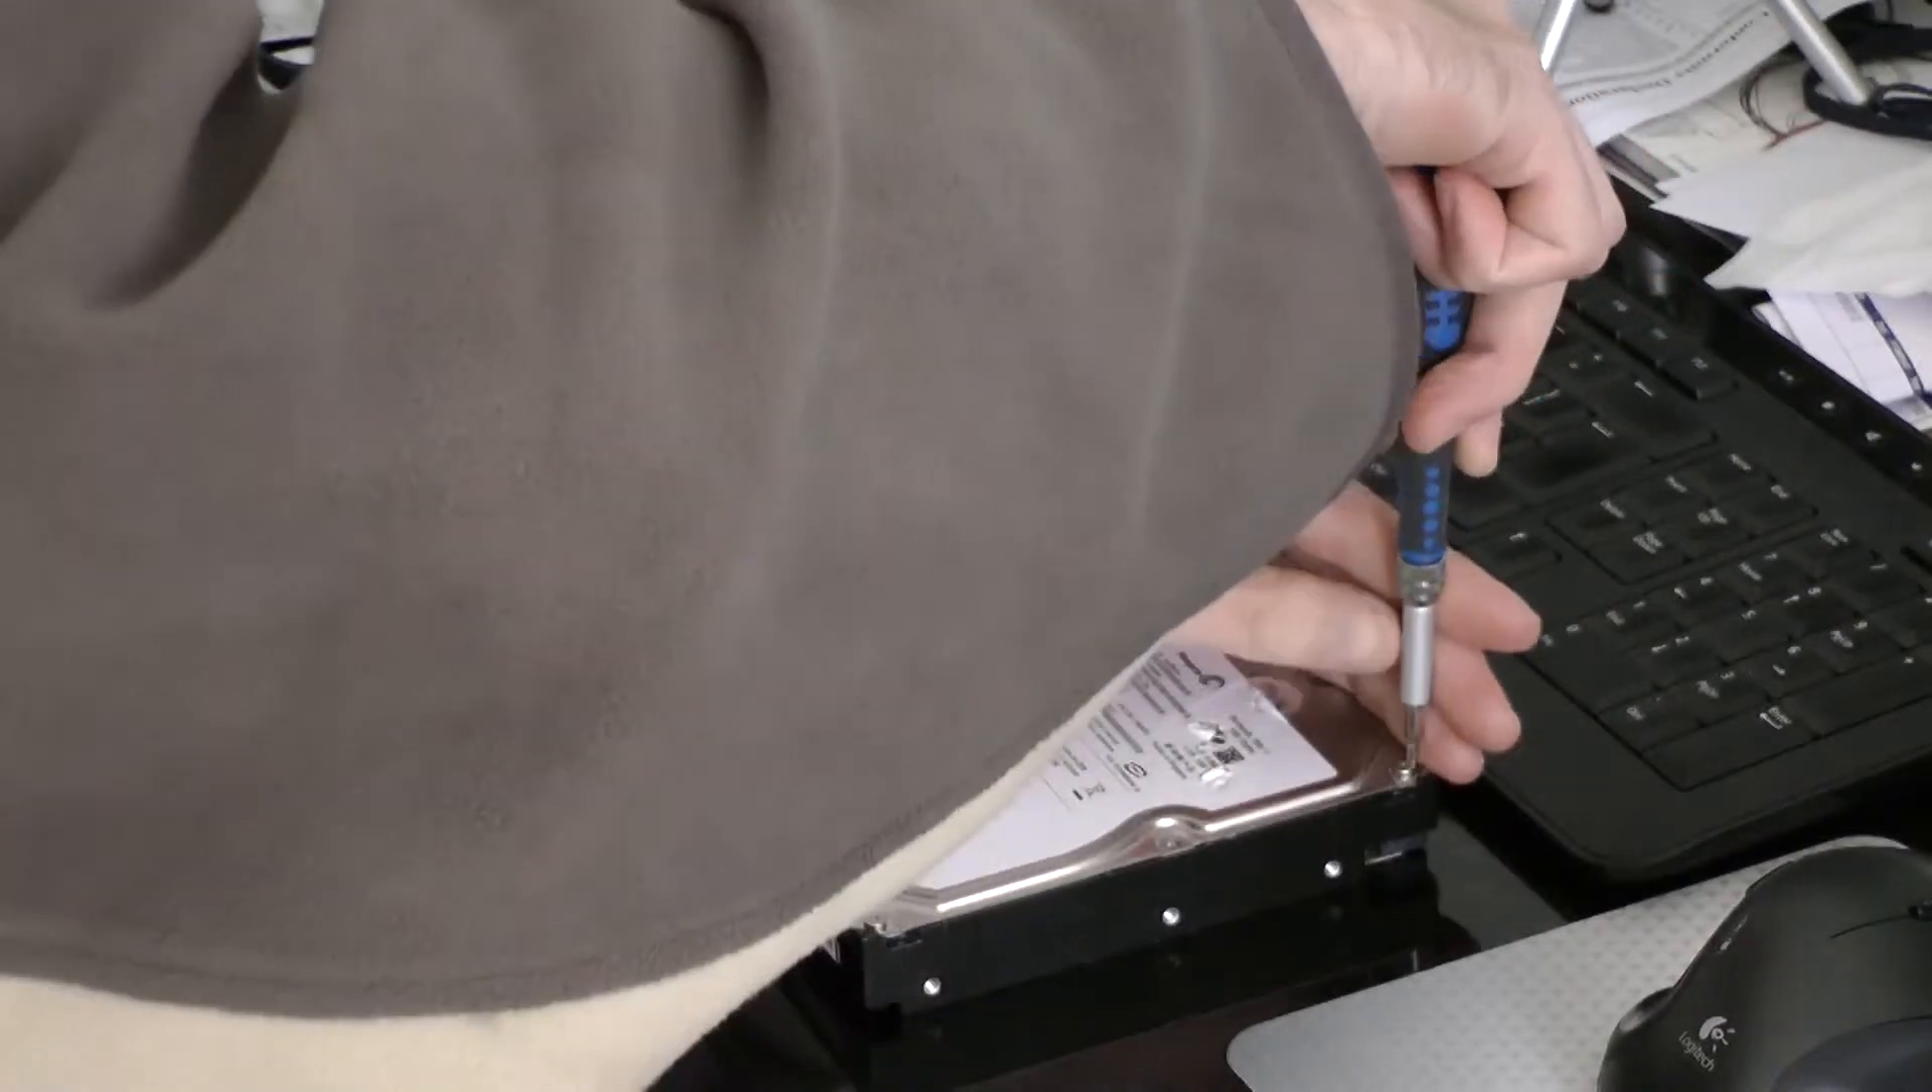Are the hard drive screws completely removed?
No.